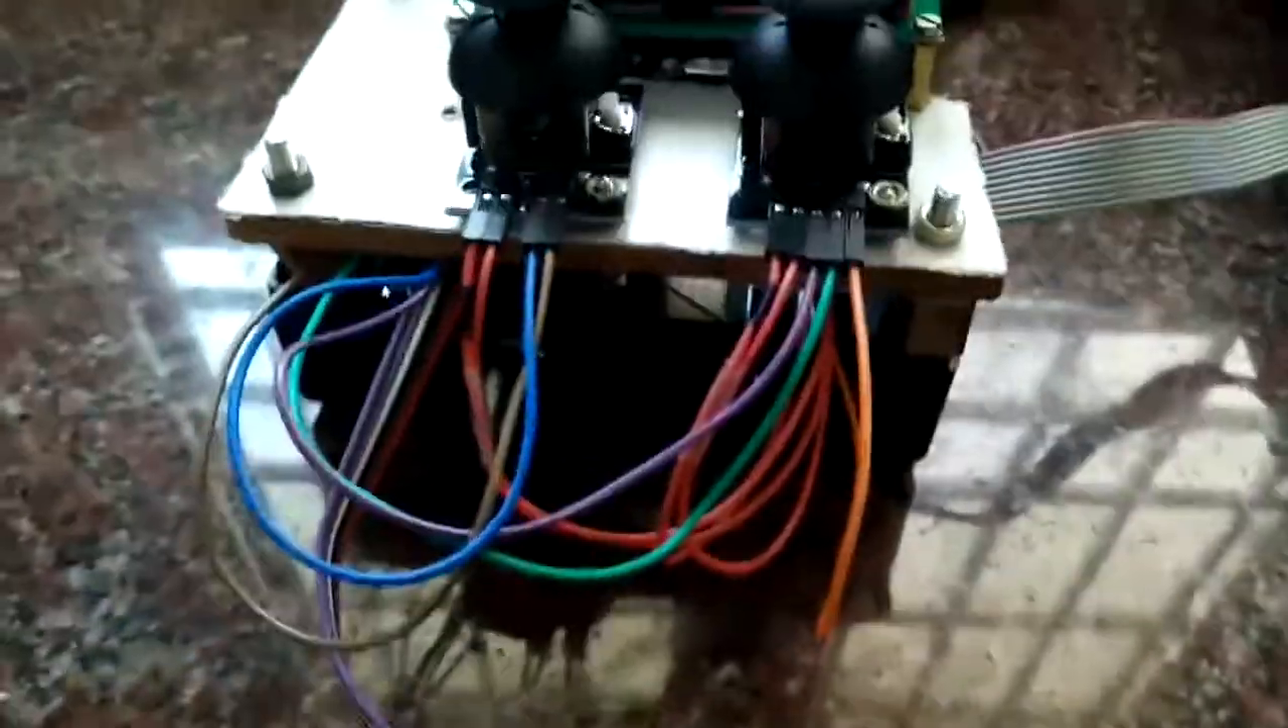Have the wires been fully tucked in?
No.